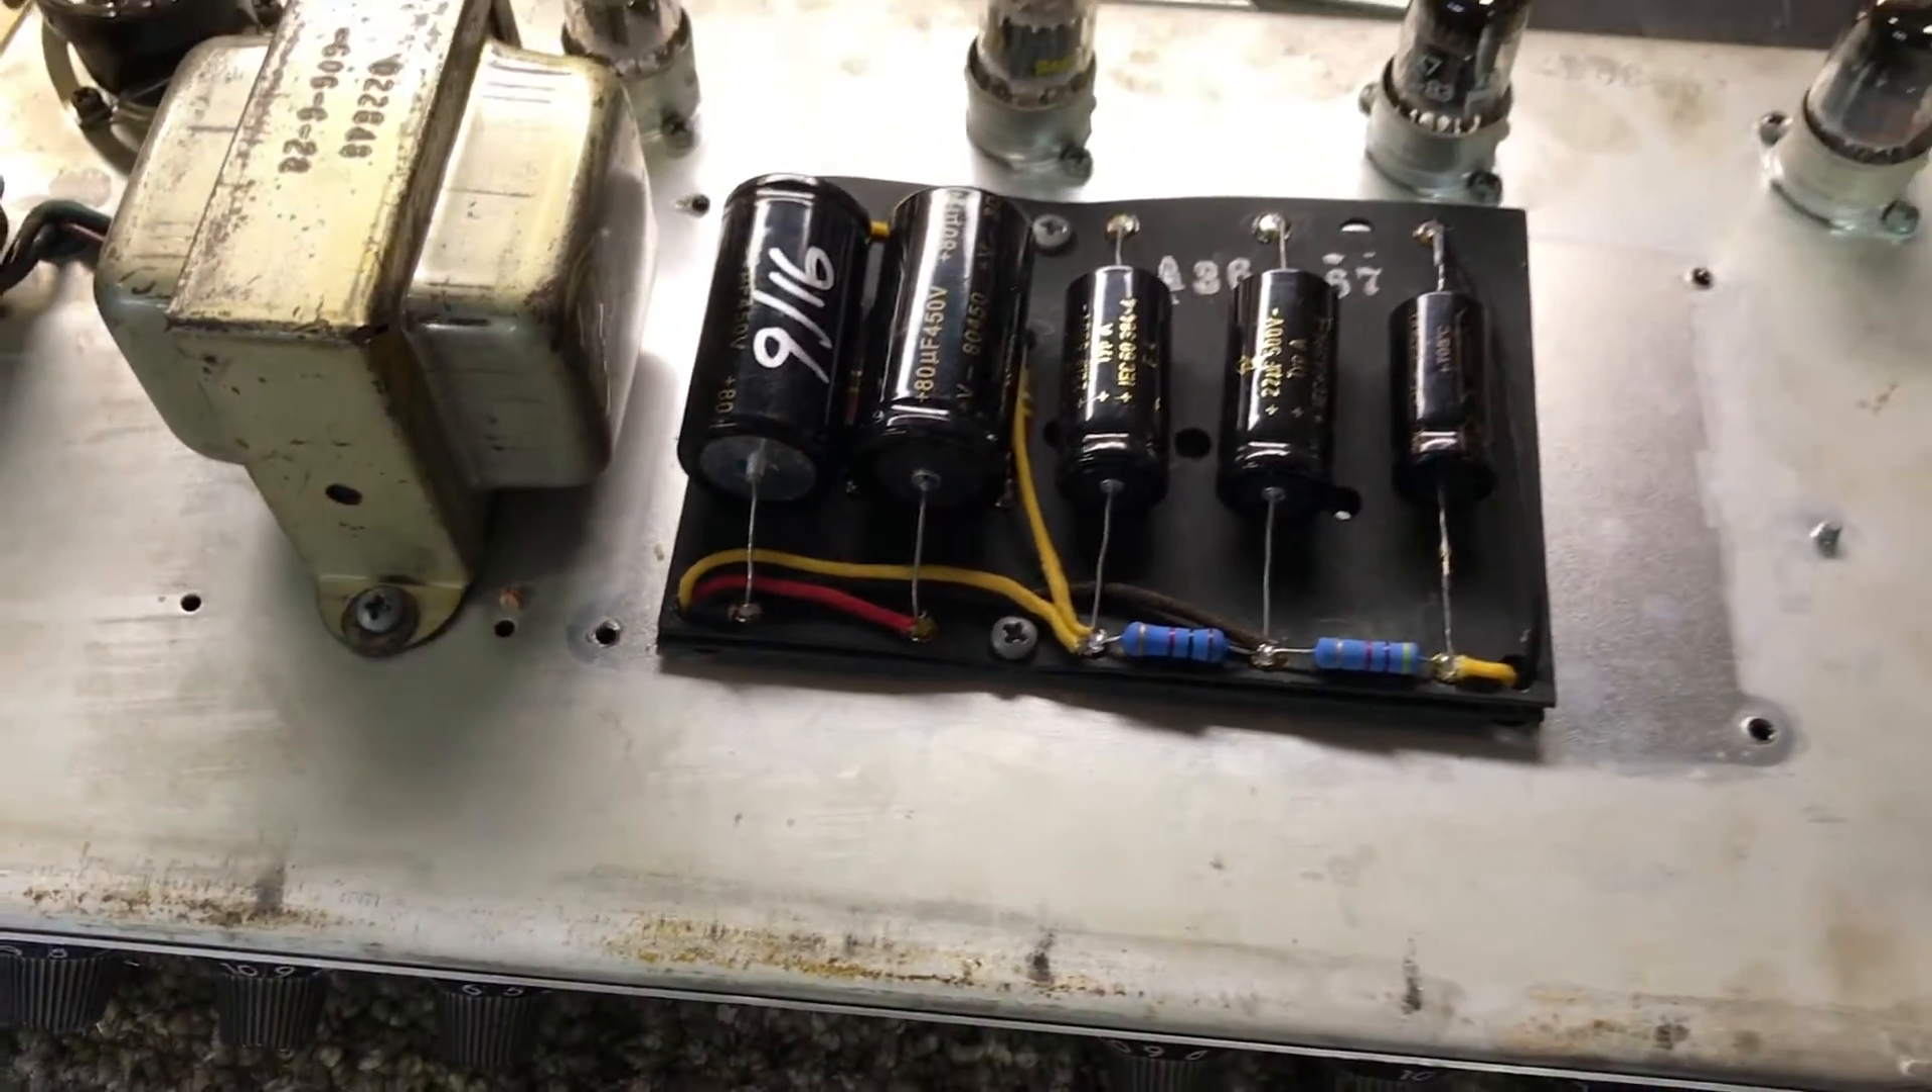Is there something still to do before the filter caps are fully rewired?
No.